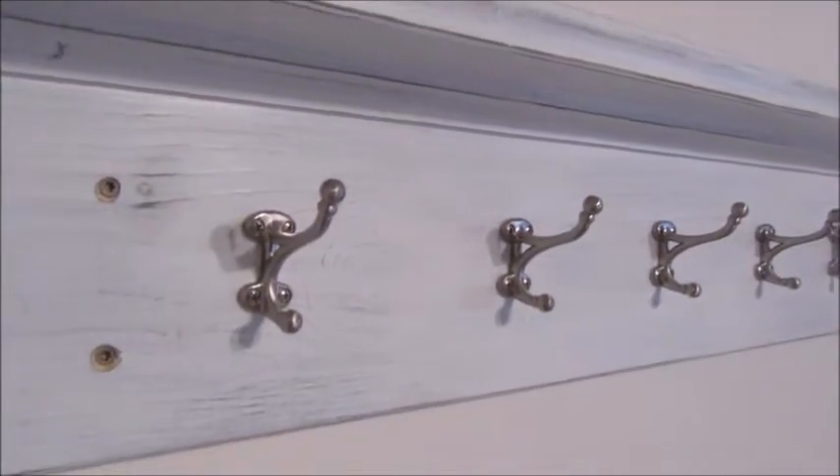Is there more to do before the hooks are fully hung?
No.